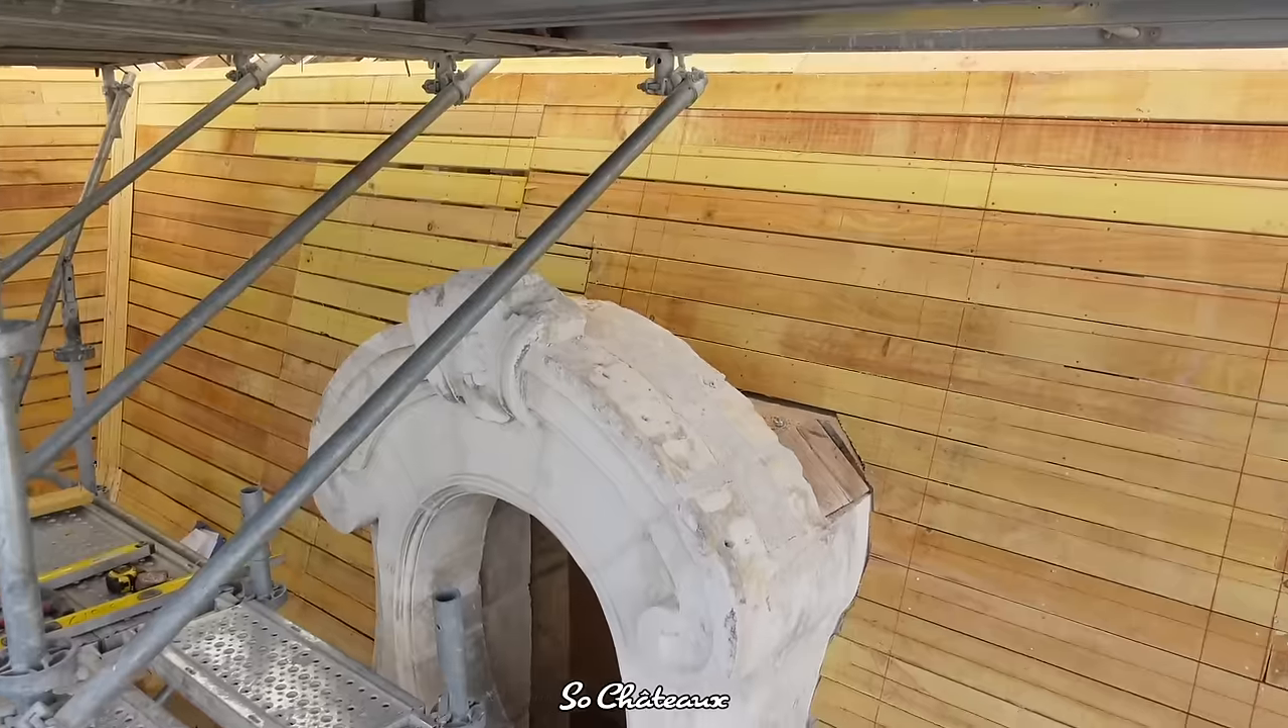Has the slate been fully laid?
No.